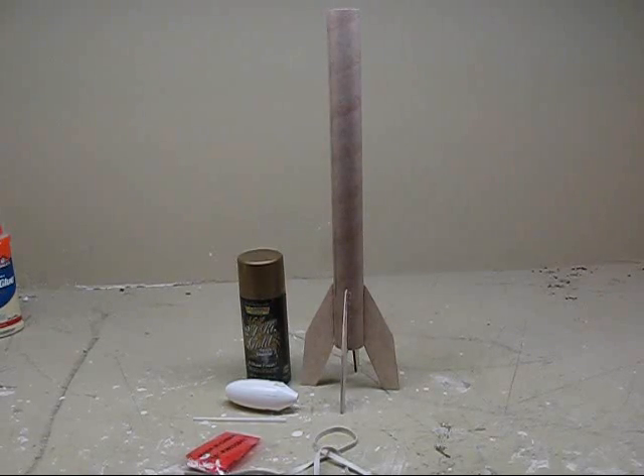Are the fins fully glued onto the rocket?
Yes.